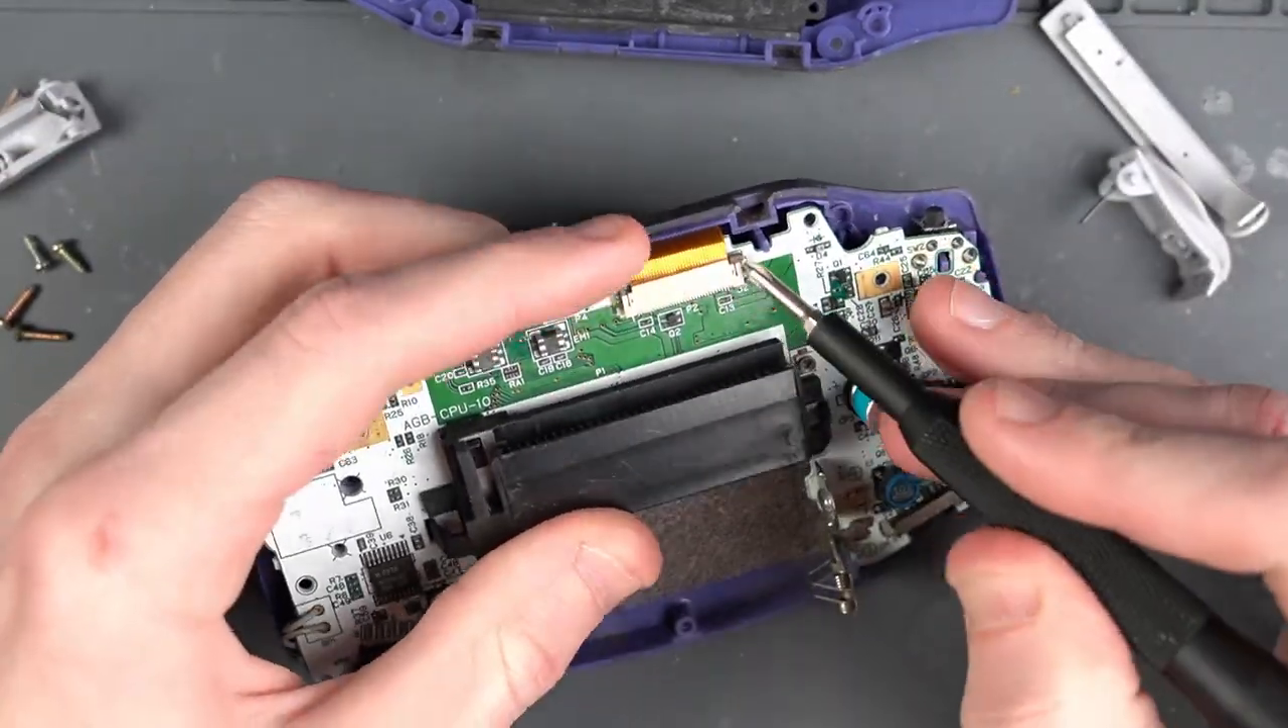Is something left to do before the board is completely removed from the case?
Yes.